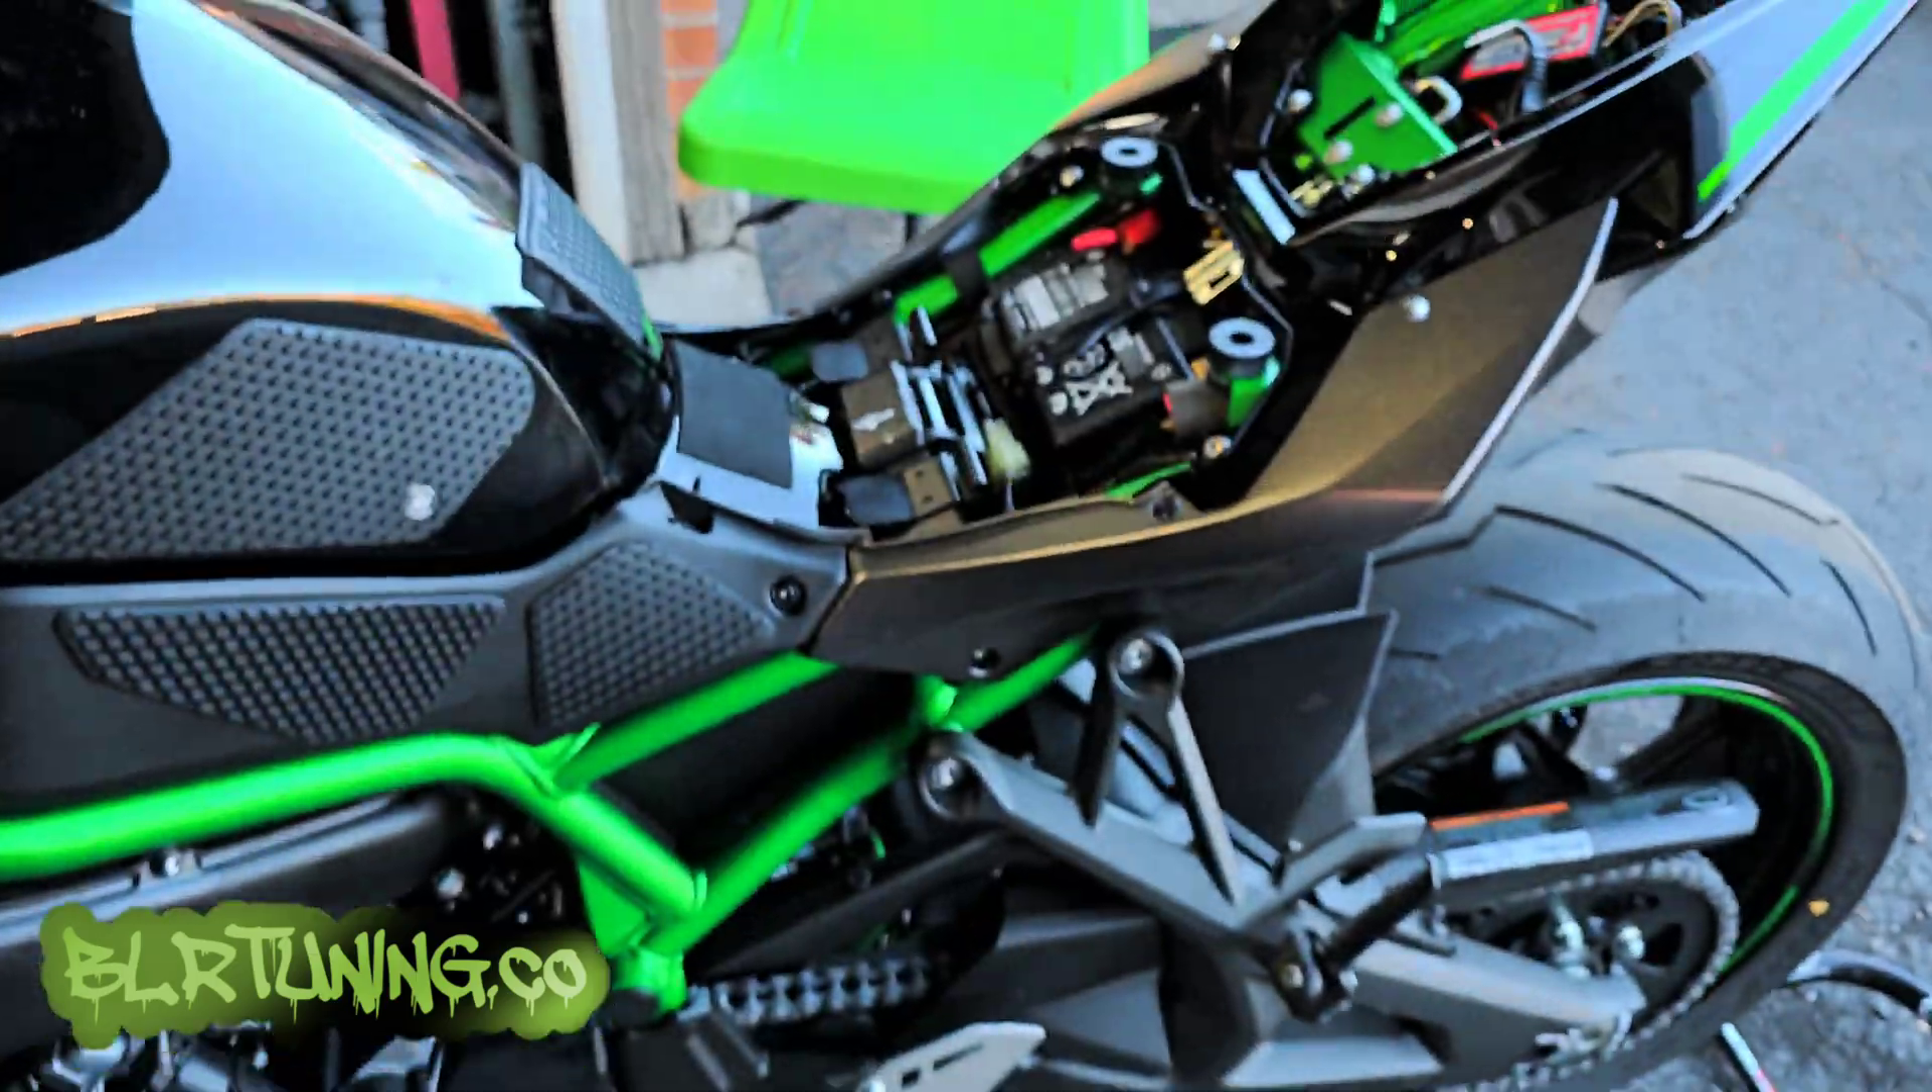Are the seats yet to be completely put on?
Yes.